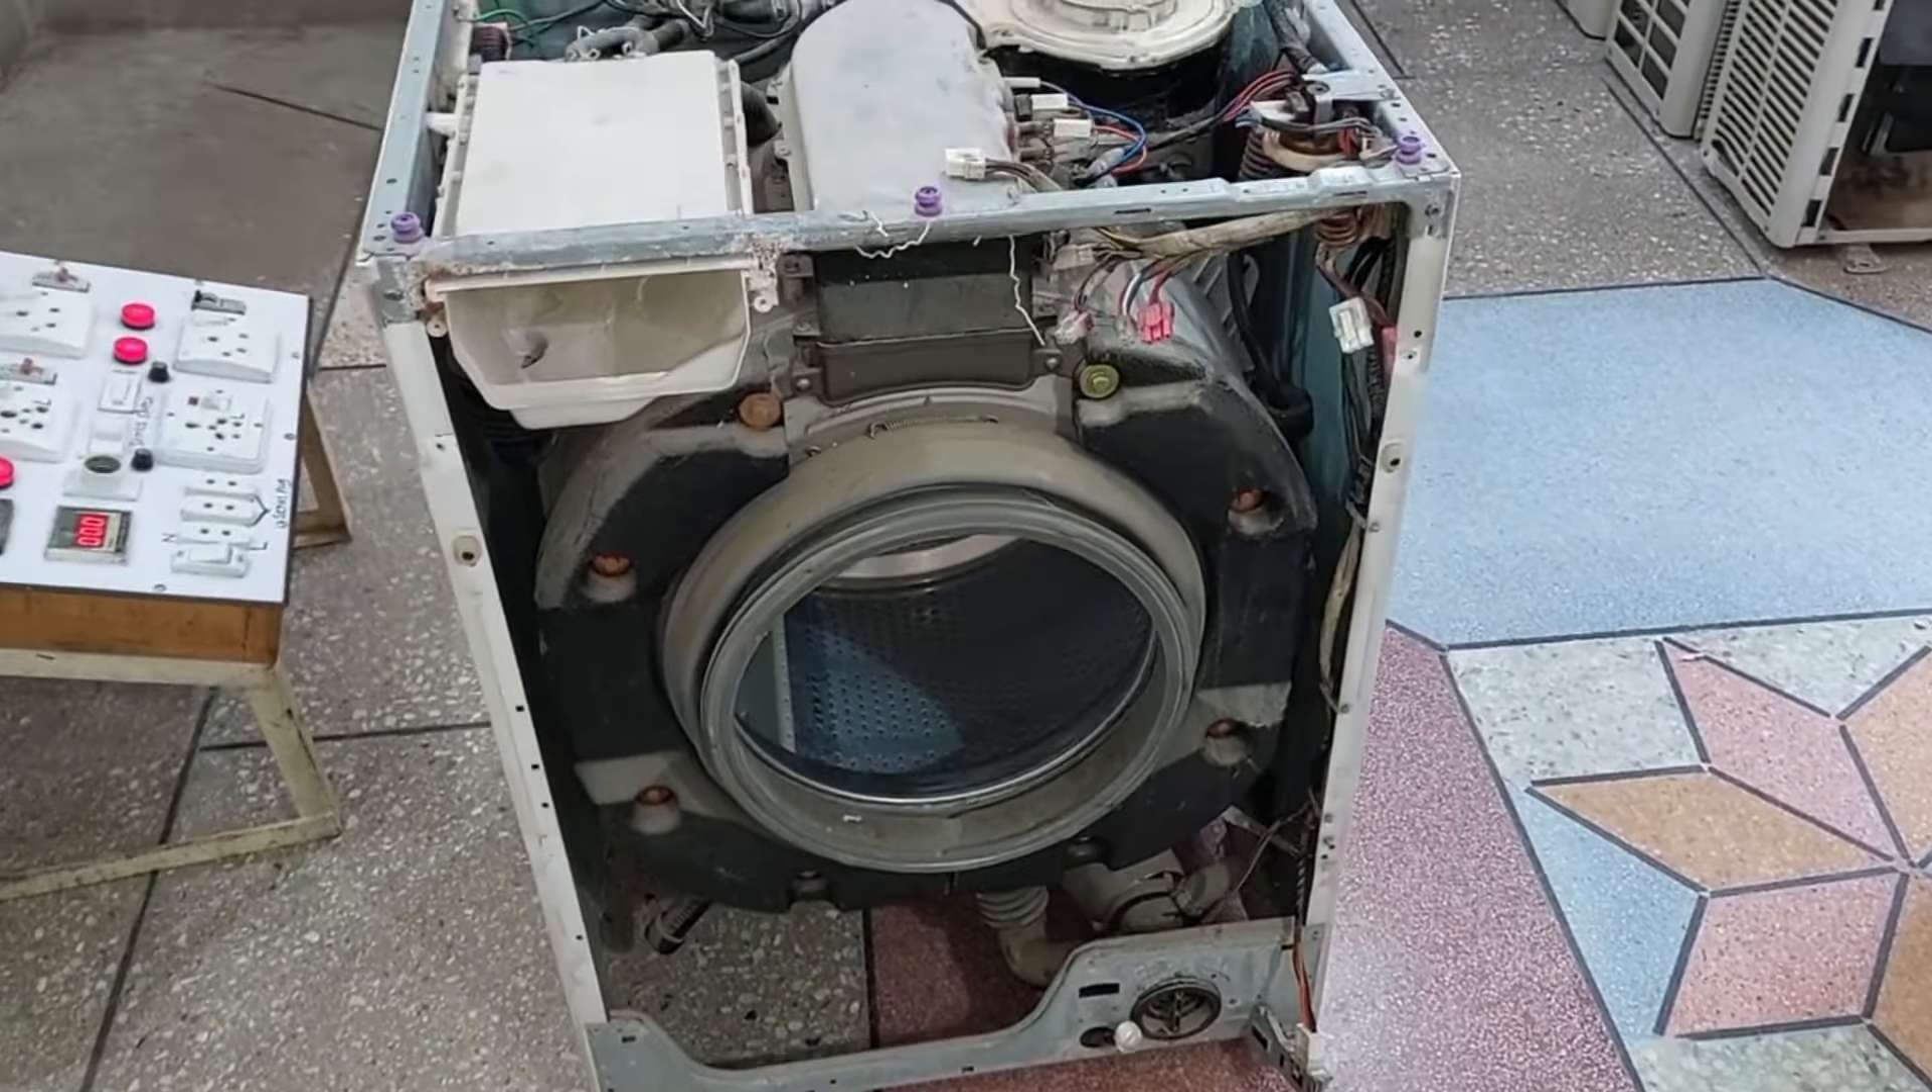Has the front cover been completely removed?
Yes.